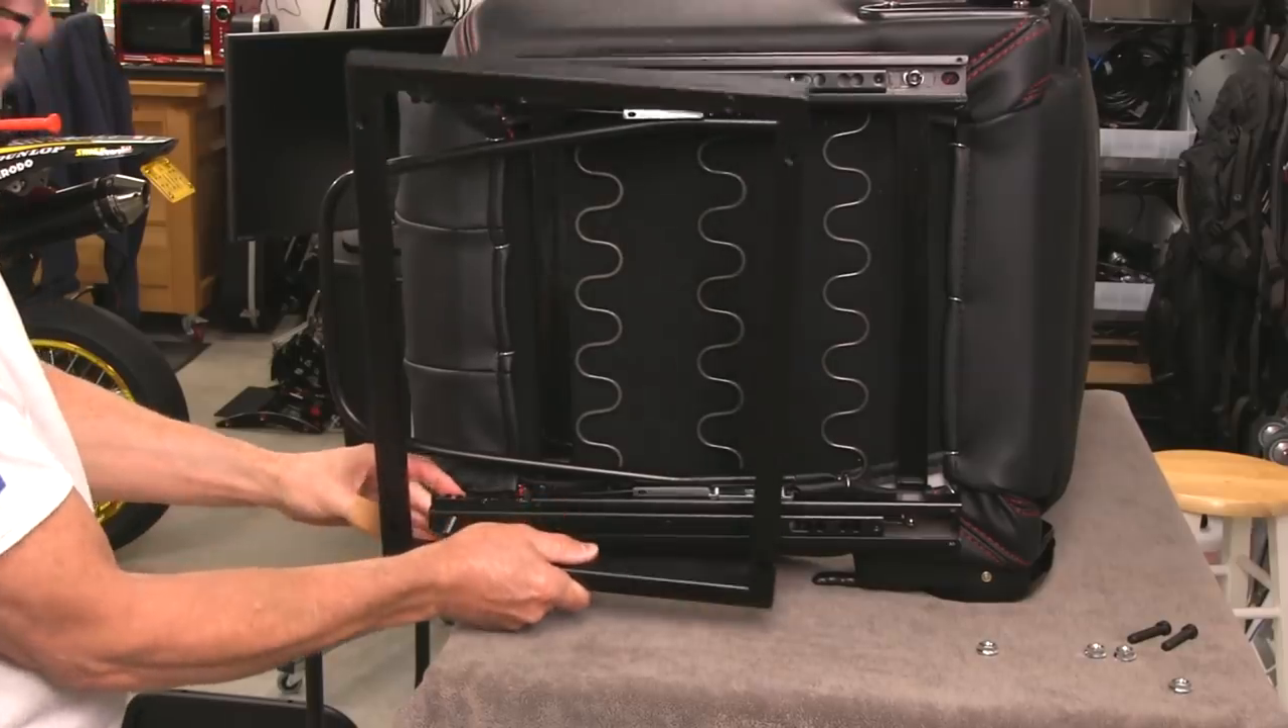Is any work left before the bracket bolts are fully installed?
Yes.